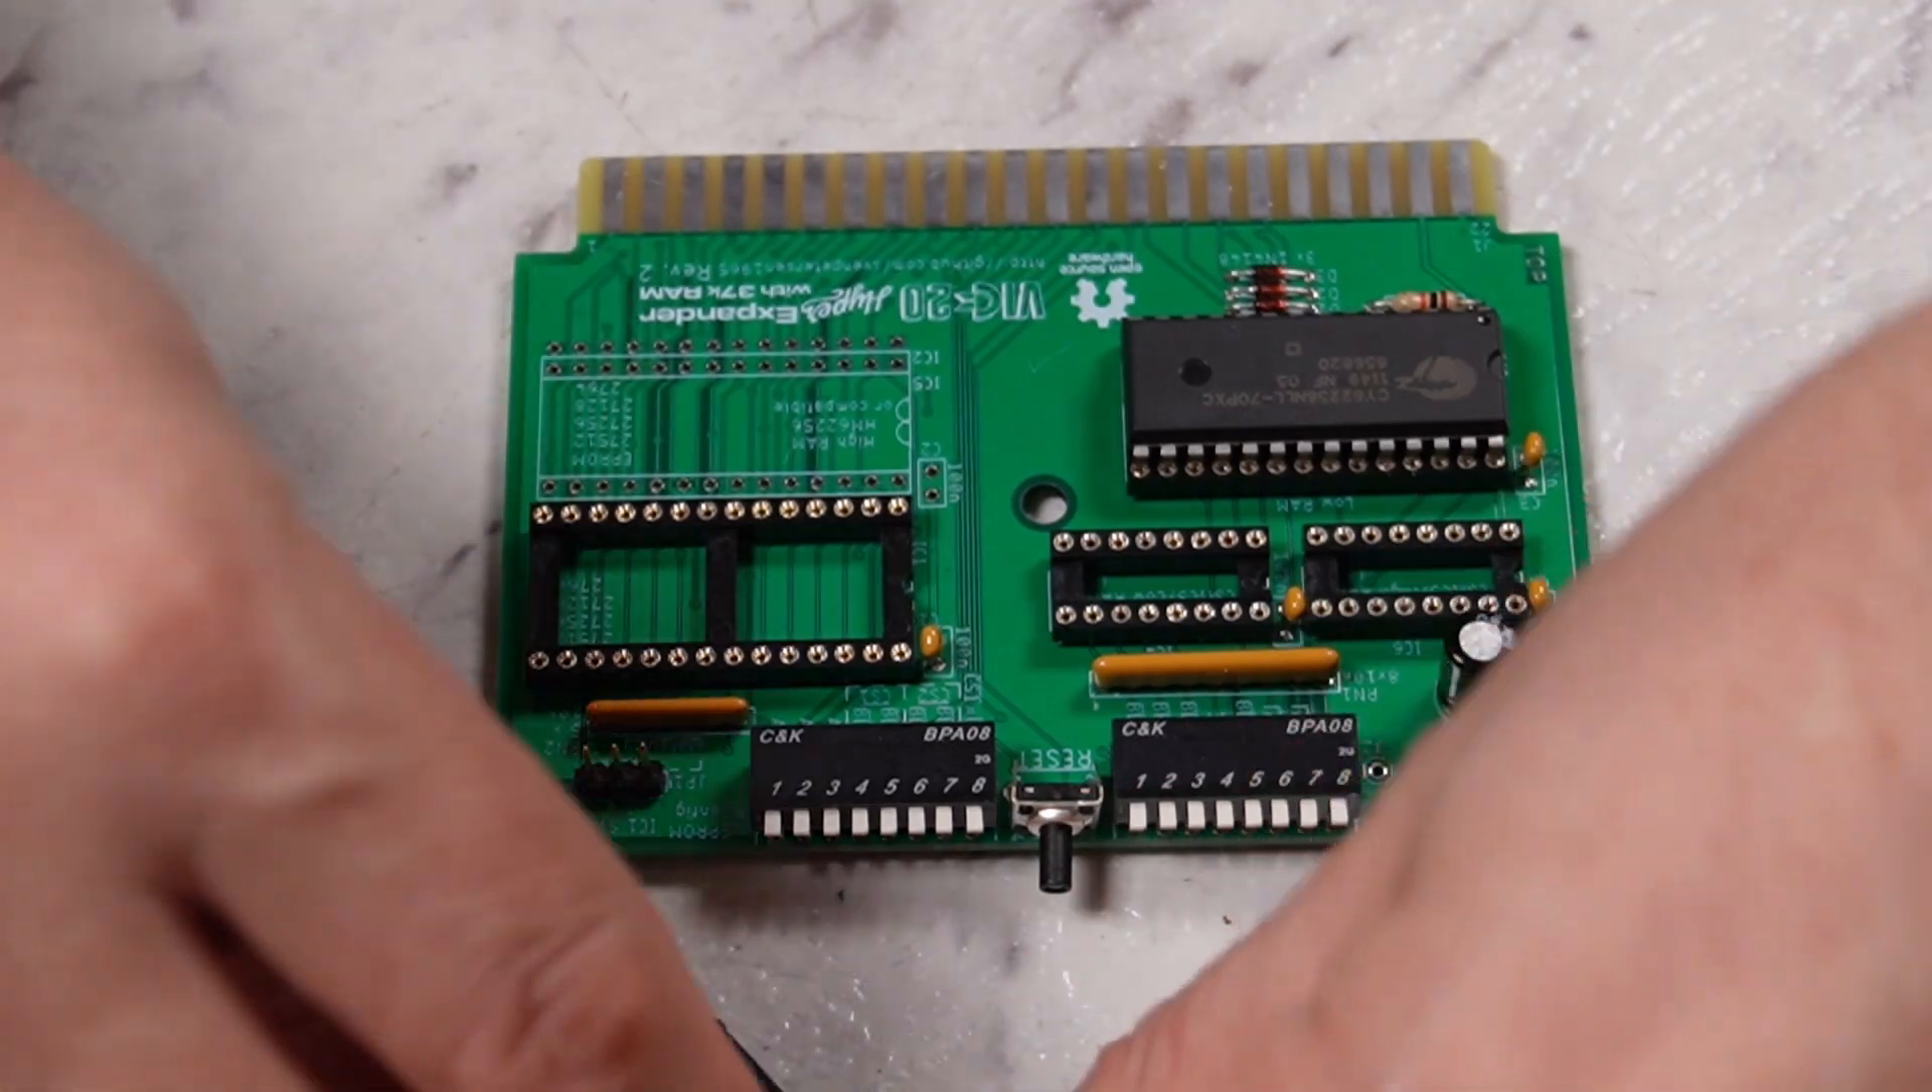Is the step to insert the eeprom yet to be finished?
Yes.